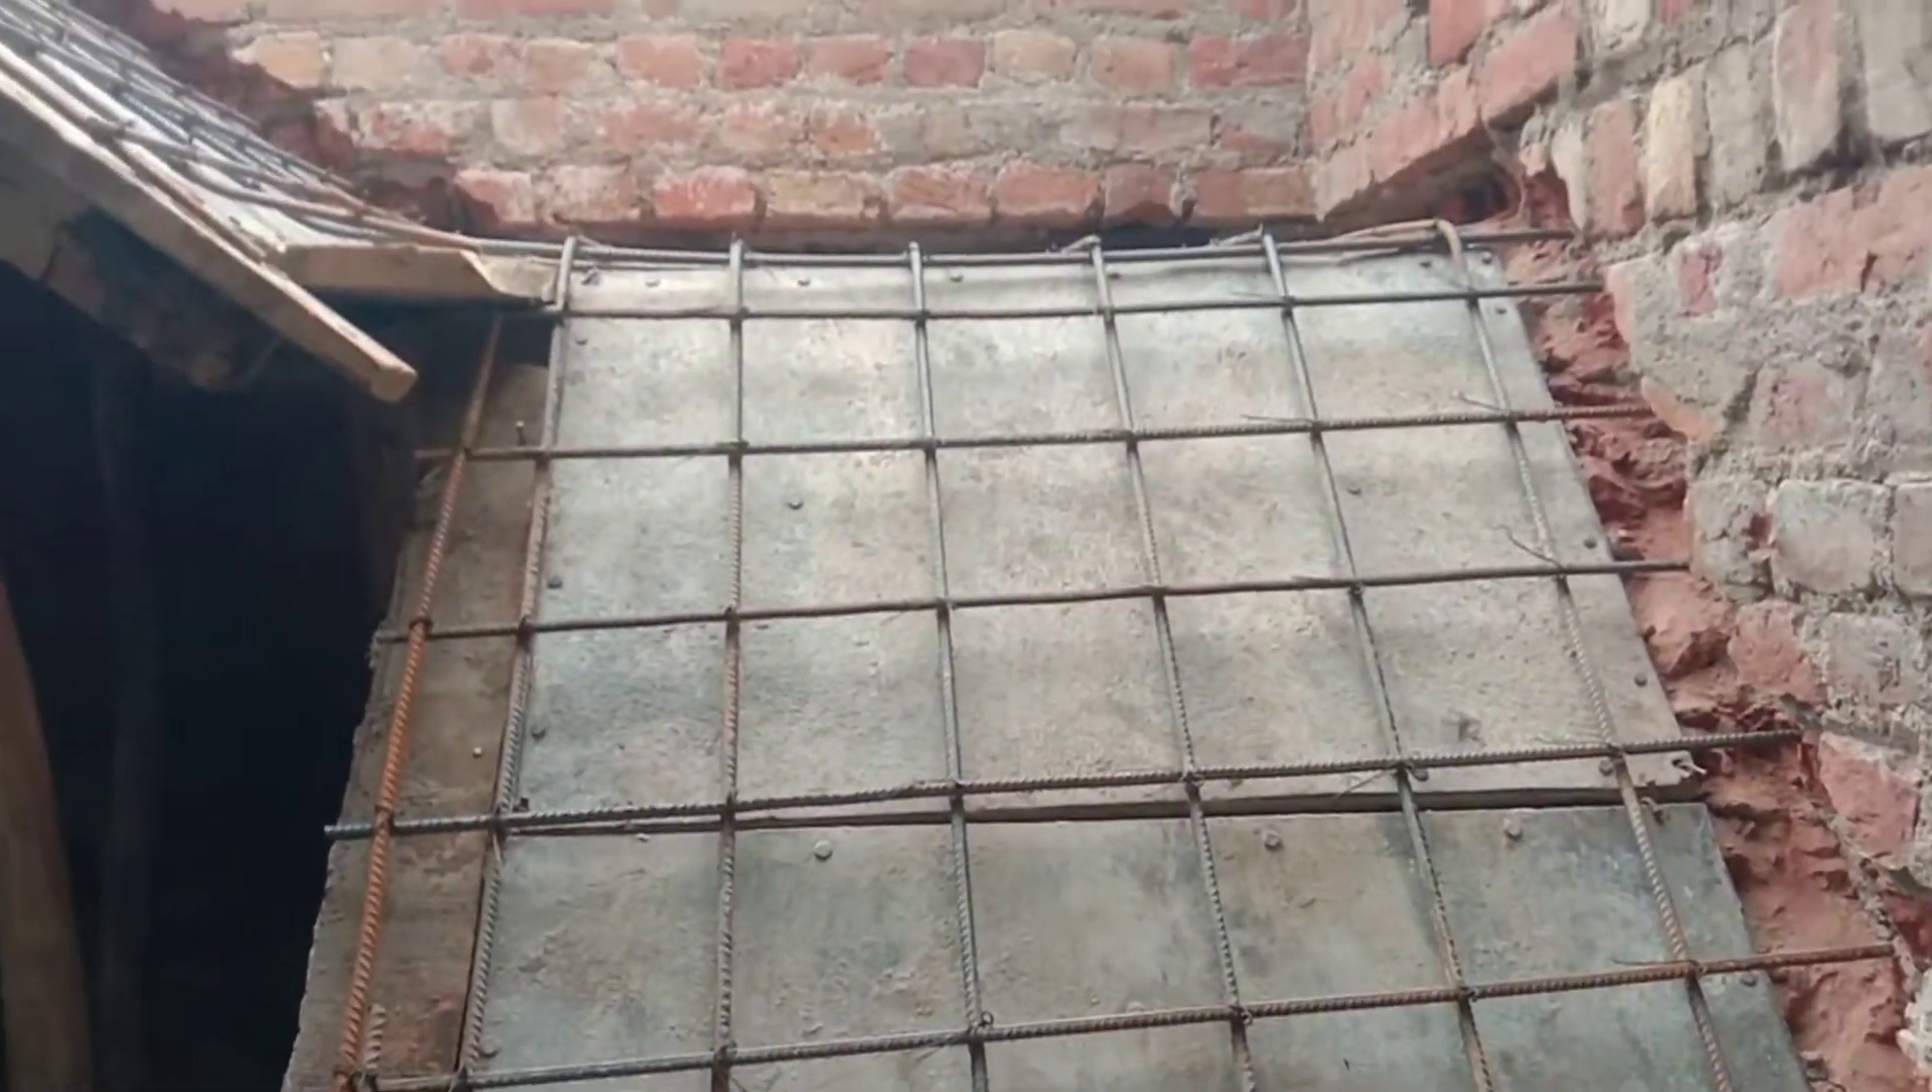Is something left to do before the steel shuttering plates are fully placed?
No.